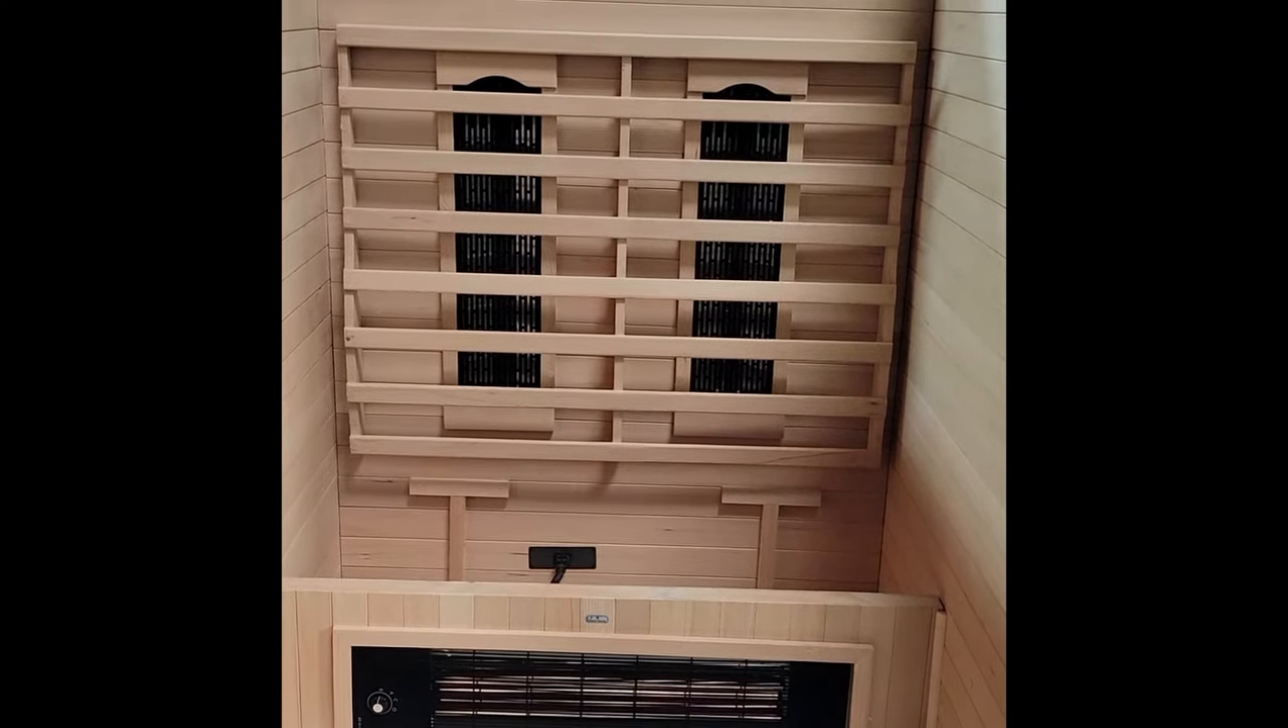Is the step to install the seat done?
No.